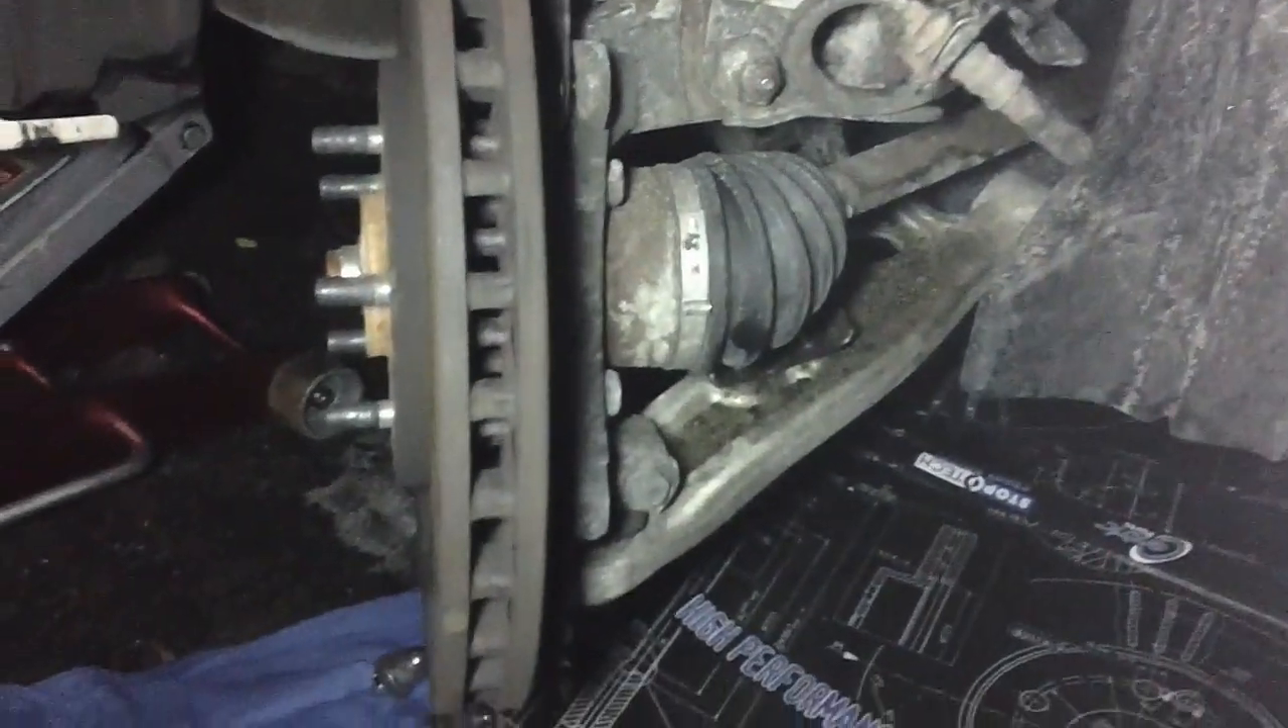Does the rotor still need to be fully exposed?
No.